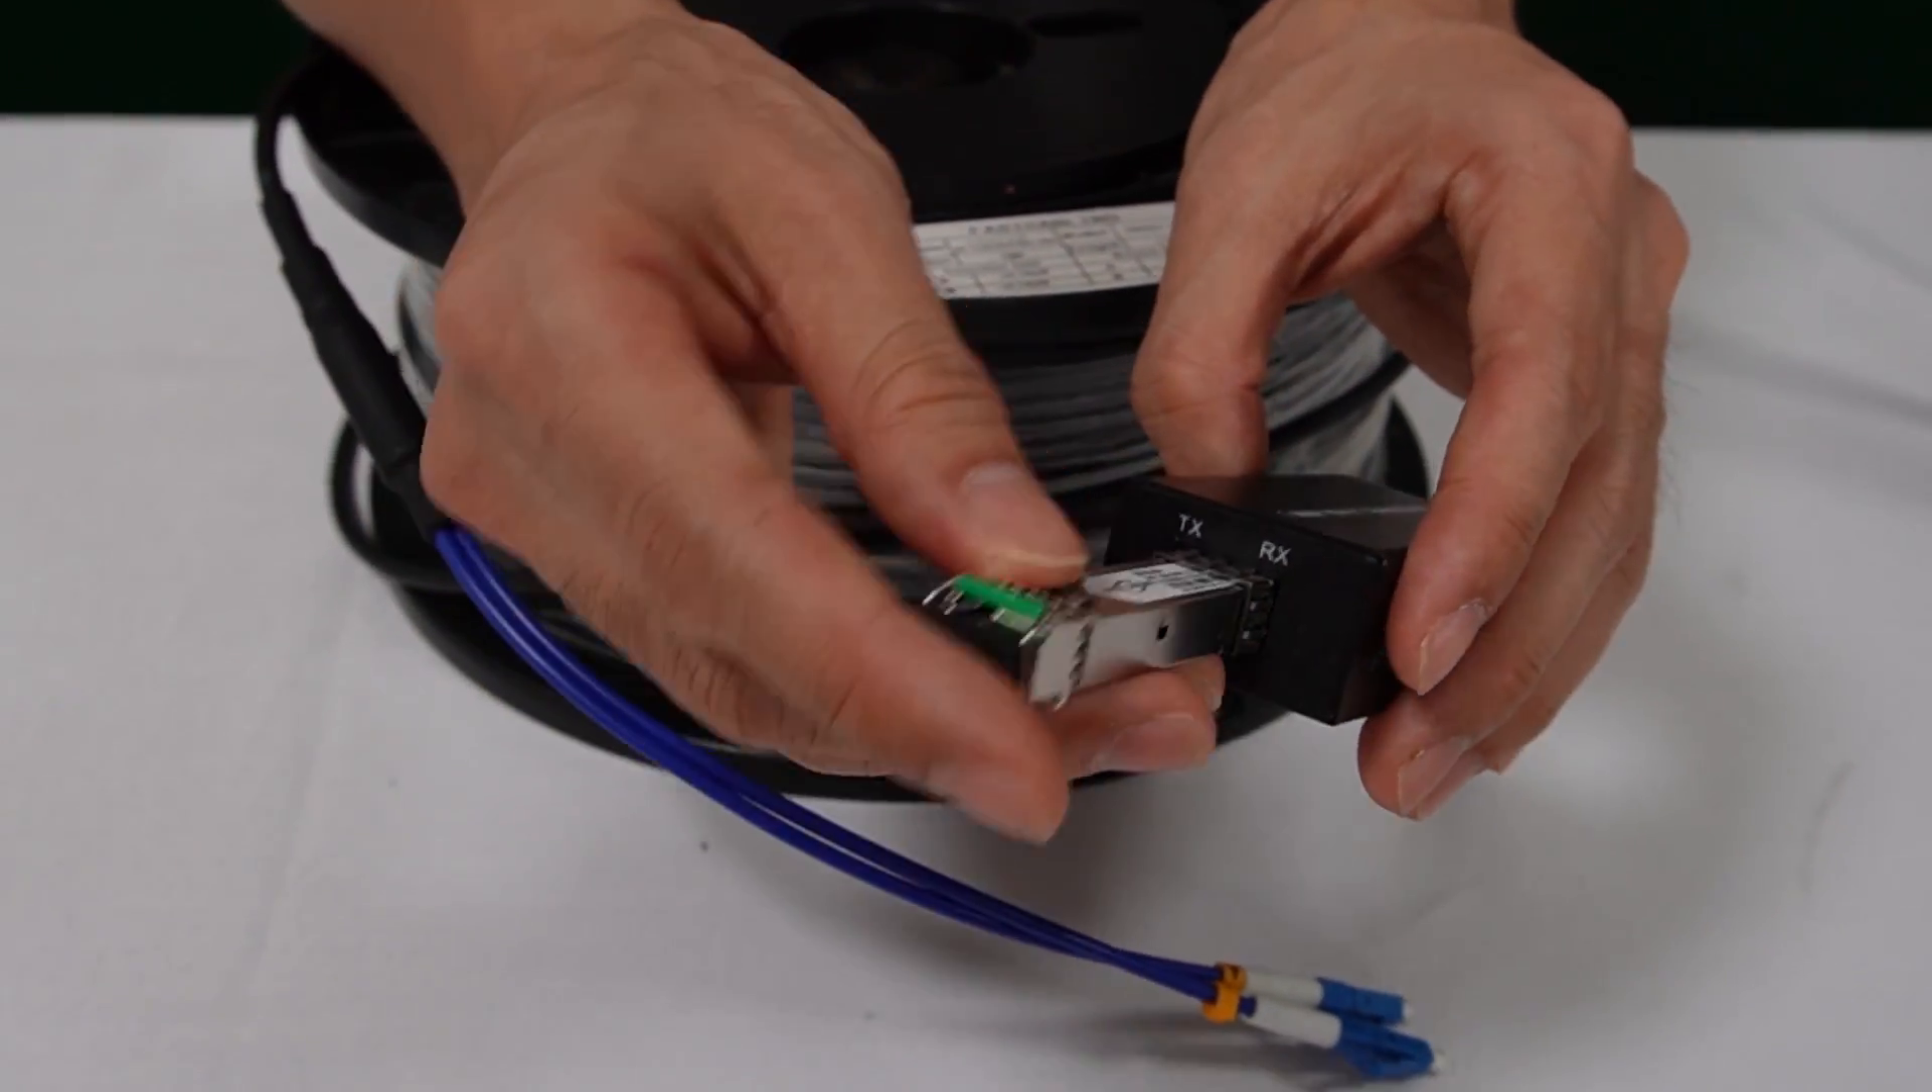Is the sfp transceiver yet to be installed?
Yes.